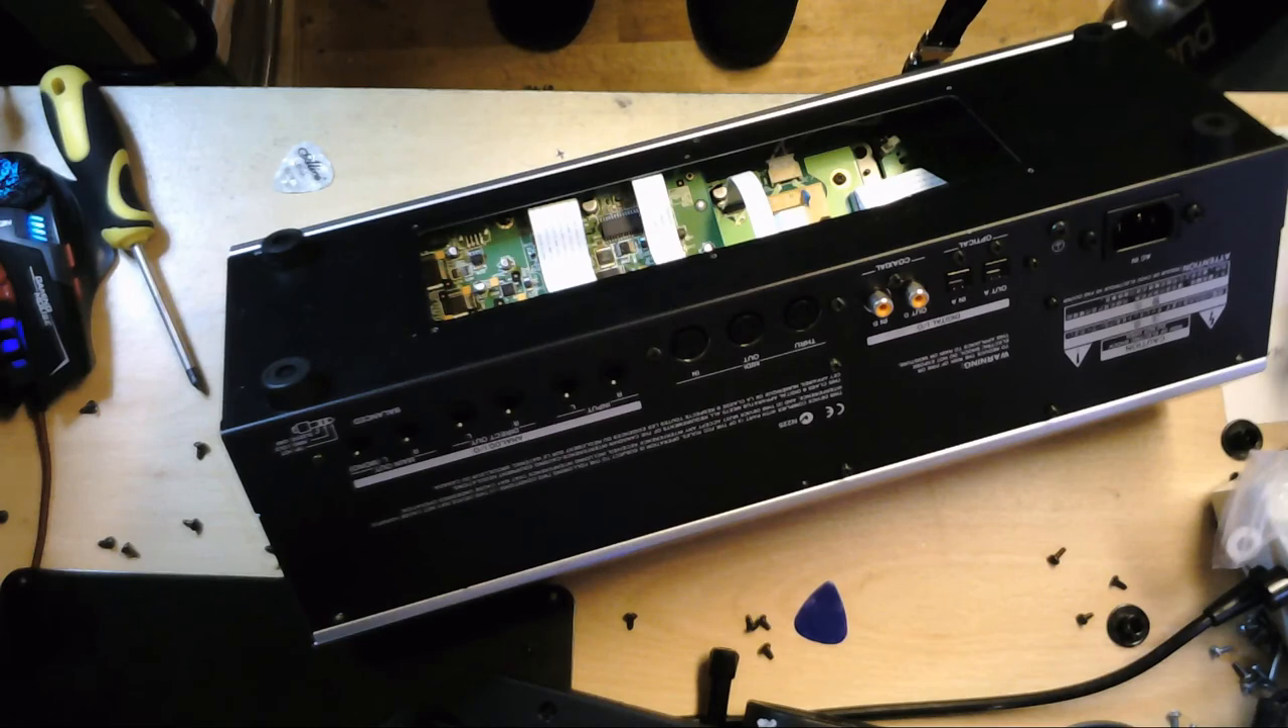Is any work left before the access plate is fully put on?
Yes.